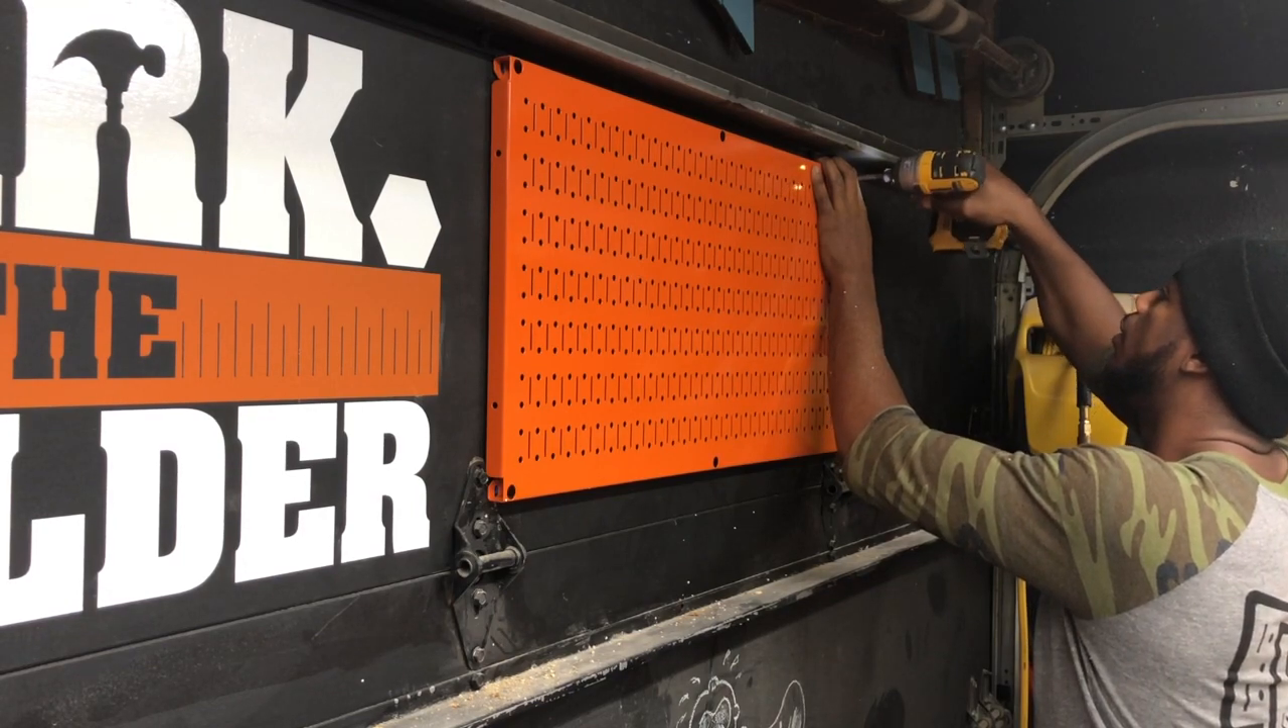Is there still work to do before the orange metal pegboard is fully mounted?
Yes.